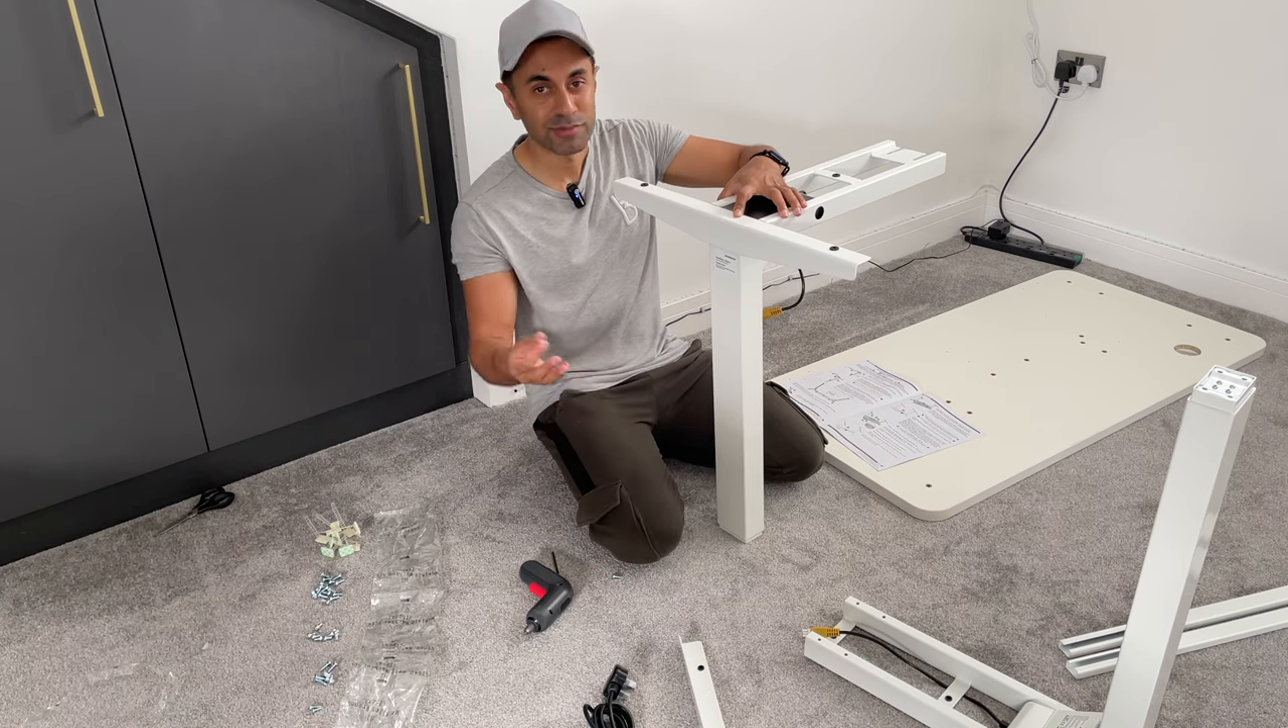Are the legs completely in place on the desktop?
No.